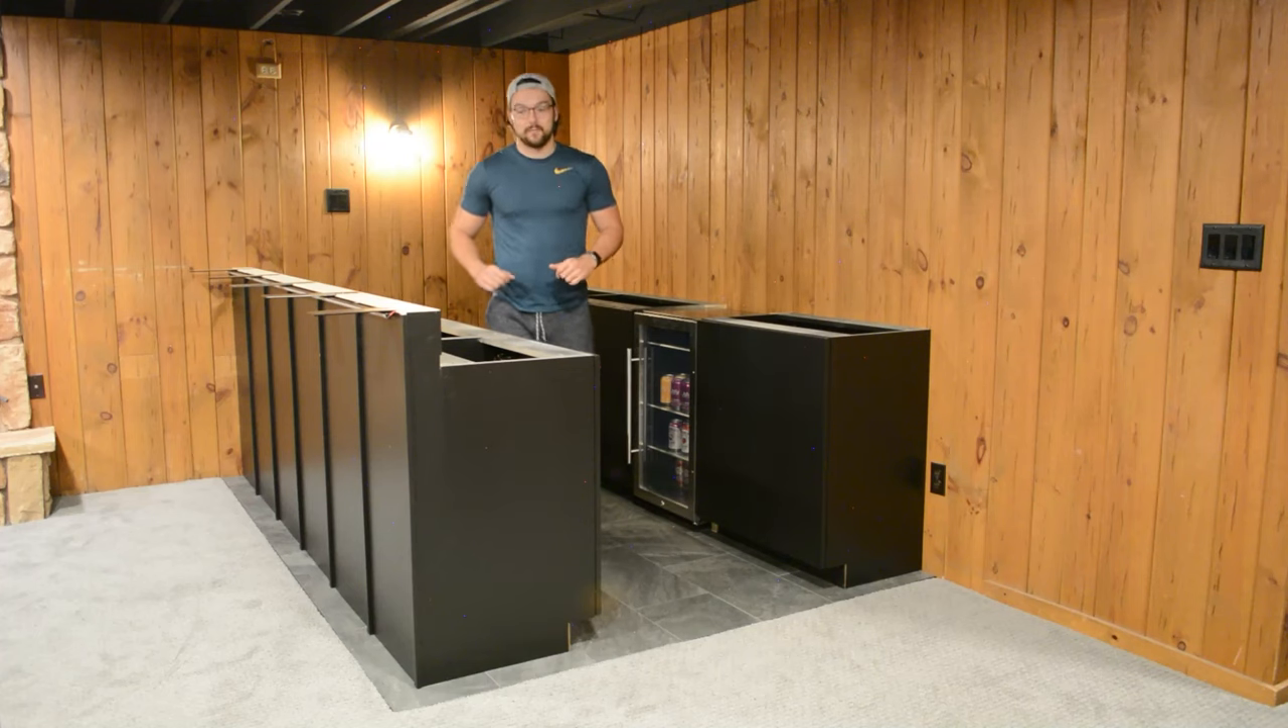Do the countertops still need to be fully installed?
Yes.